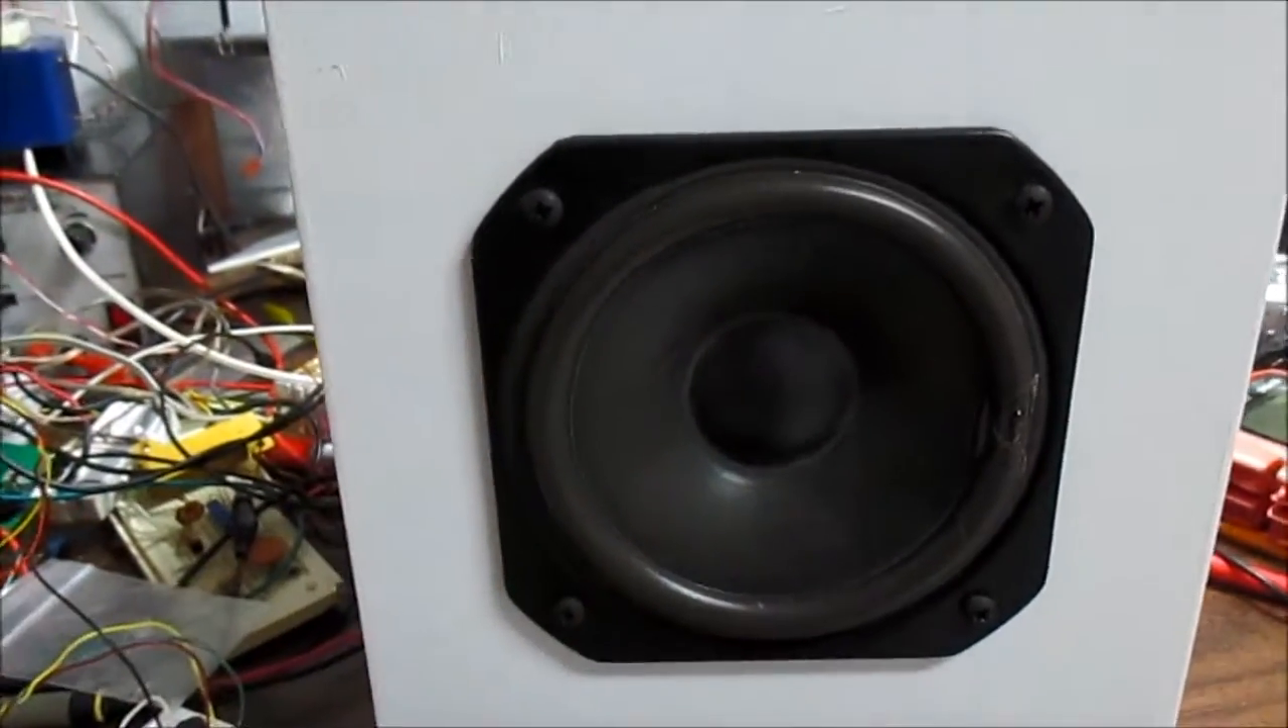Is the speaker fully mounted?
Yes.